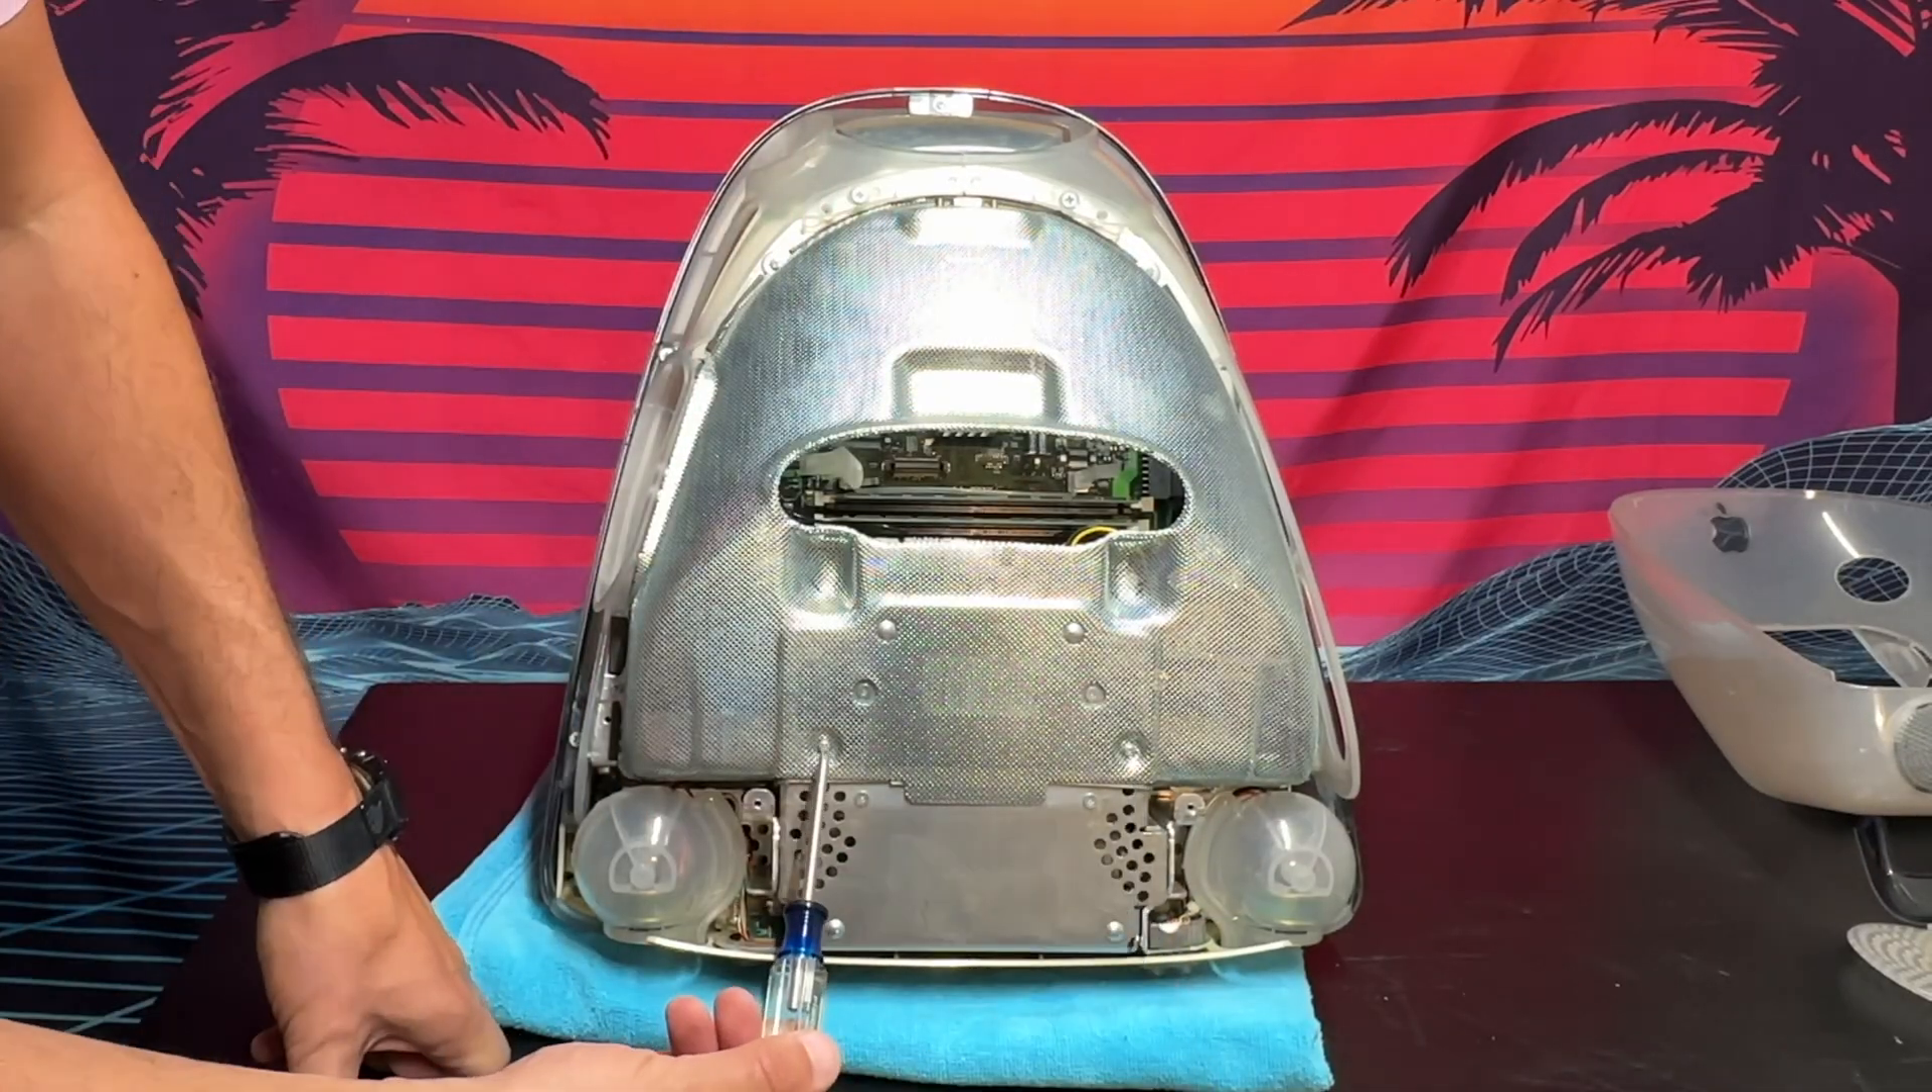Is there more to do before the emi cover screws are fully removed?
Yes.